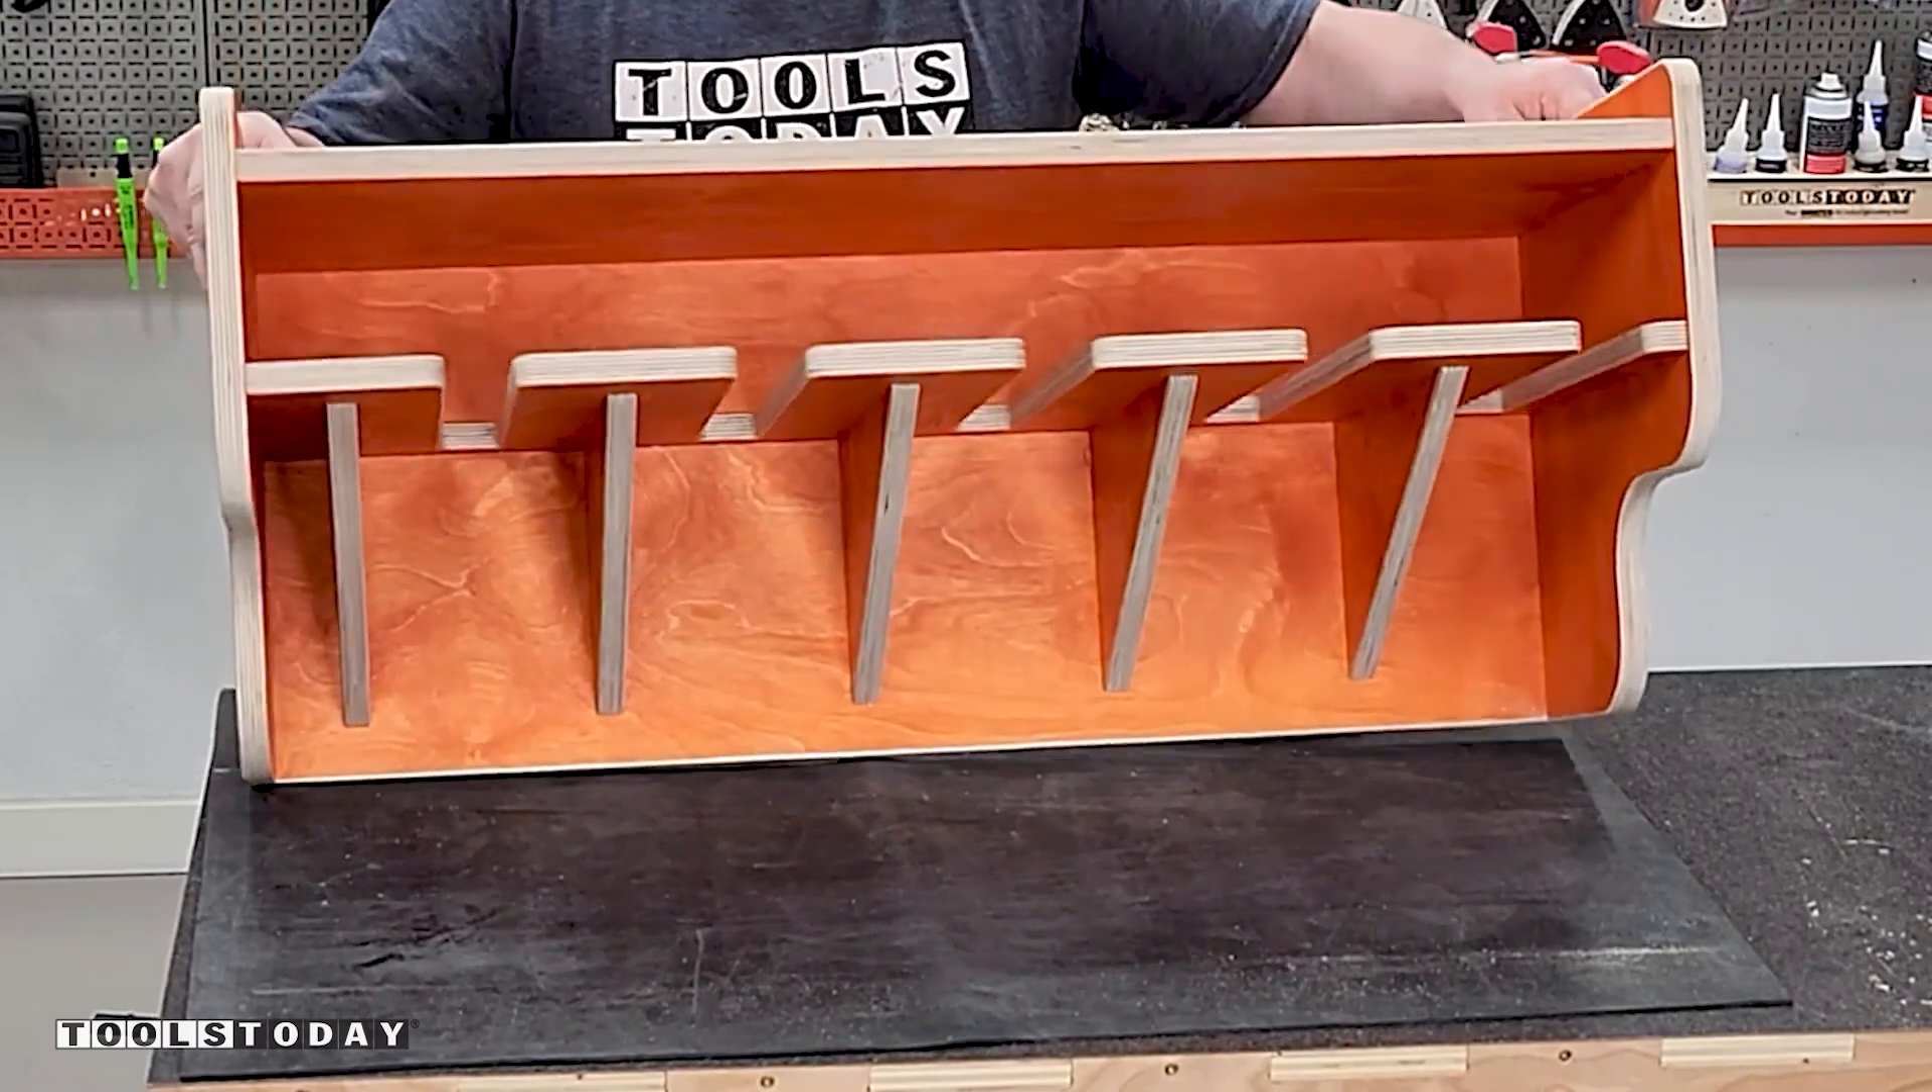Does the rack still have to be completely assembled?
No.